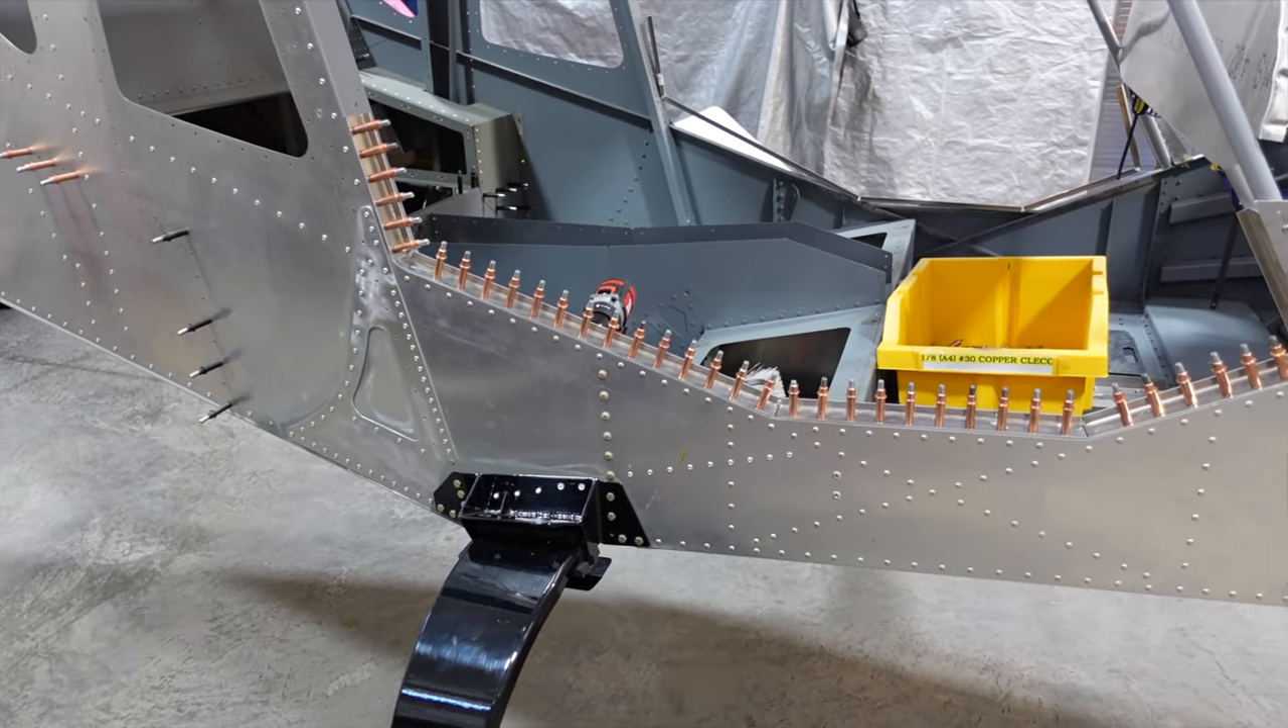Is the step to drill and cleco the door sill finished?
Yes.